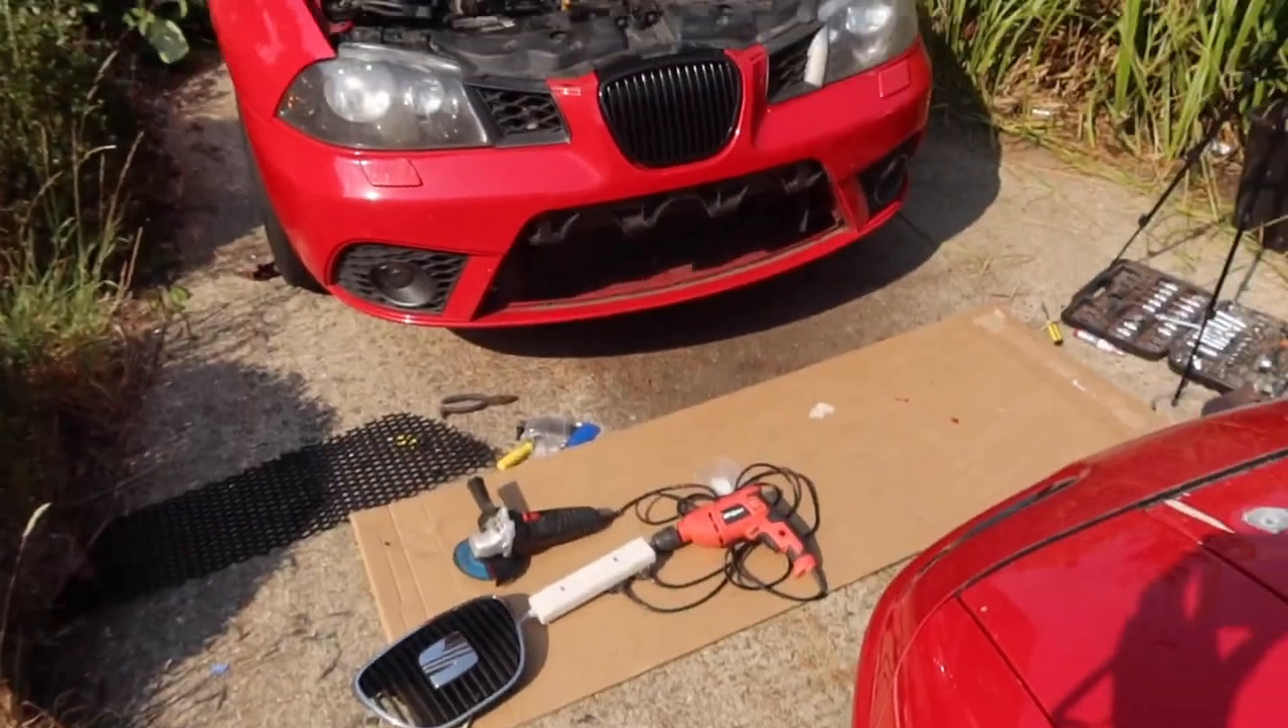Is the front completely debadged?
Yes.